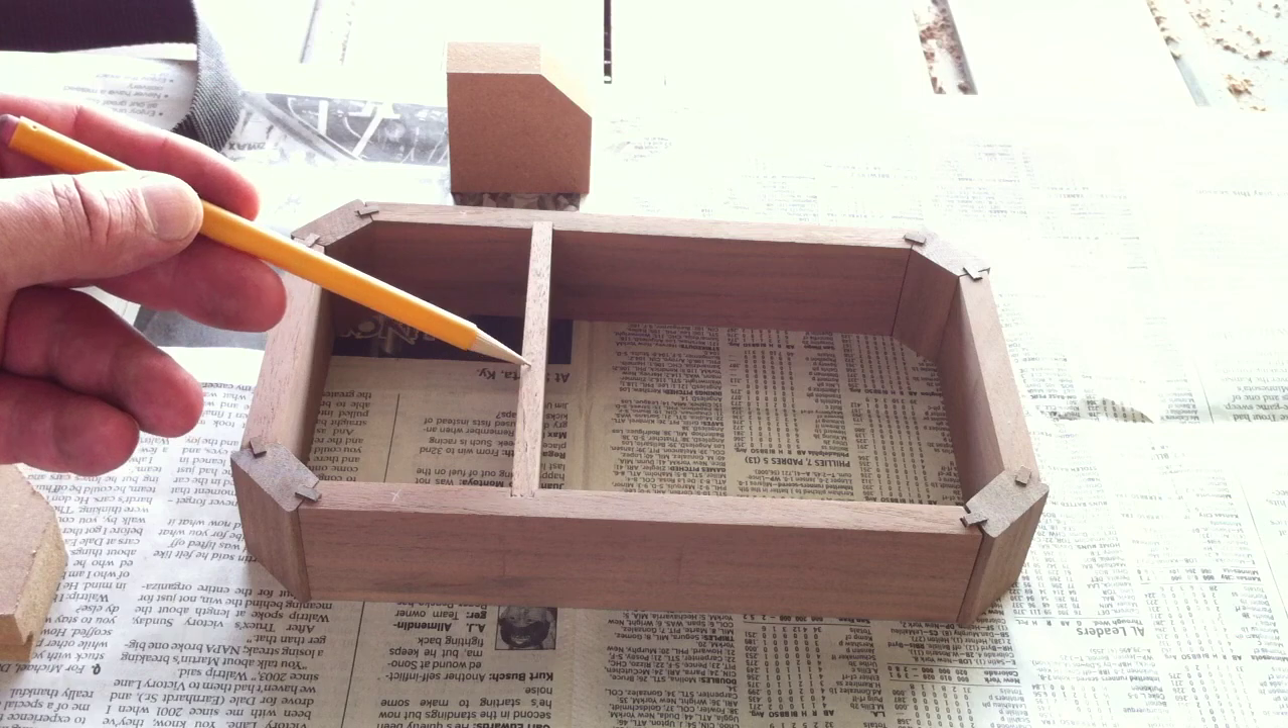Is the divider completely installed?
Yes.